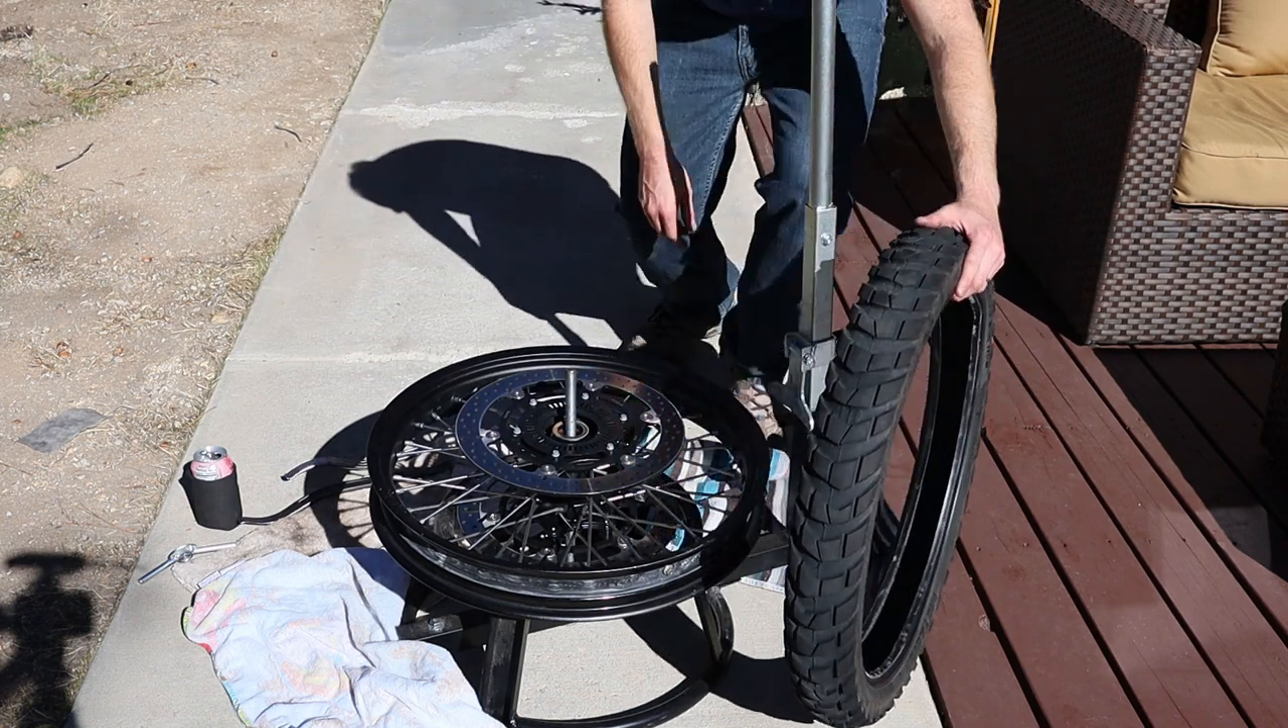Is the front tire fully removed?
Yes.